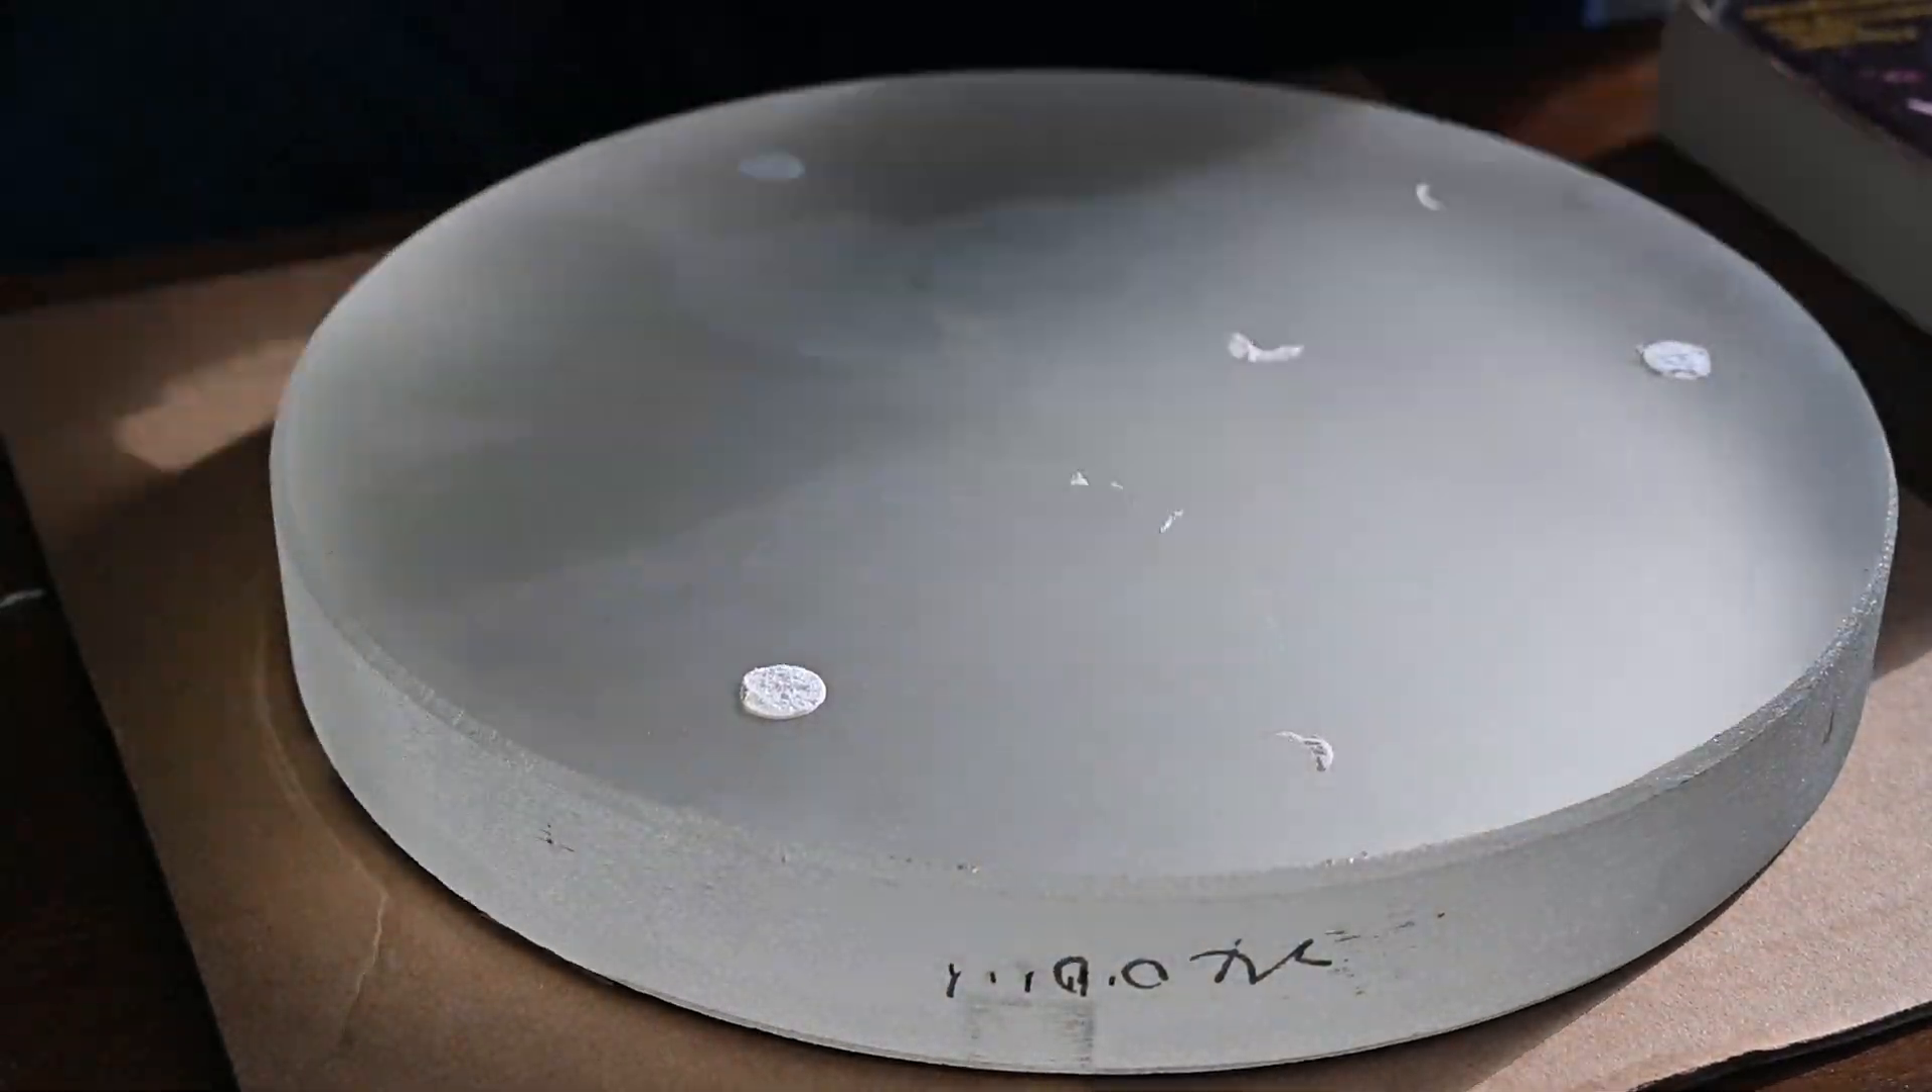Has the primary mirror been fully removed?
Yes.